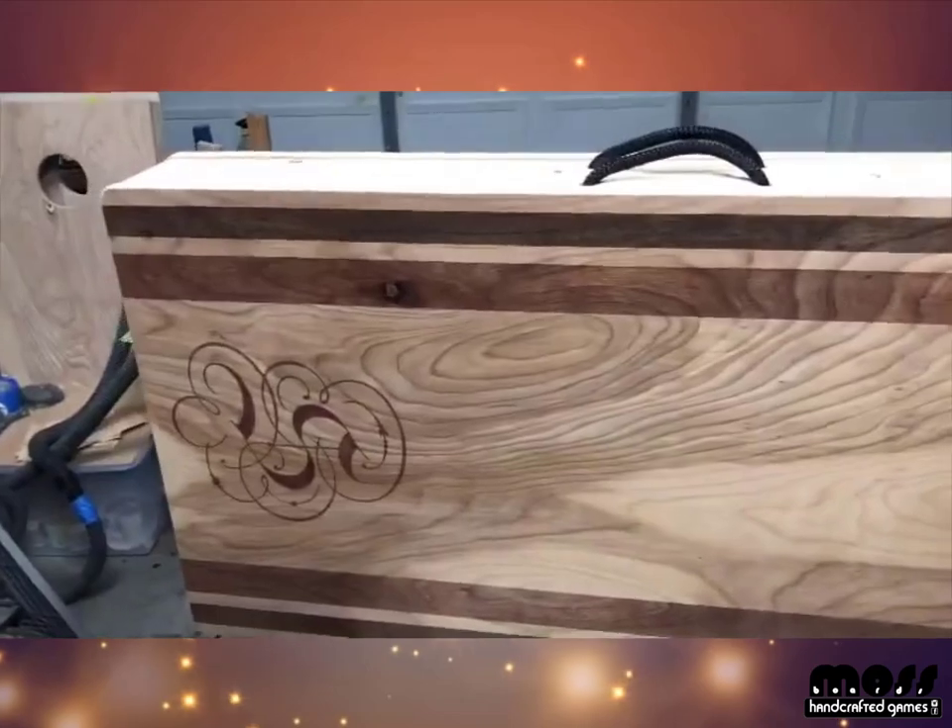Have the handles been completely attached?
Yes.